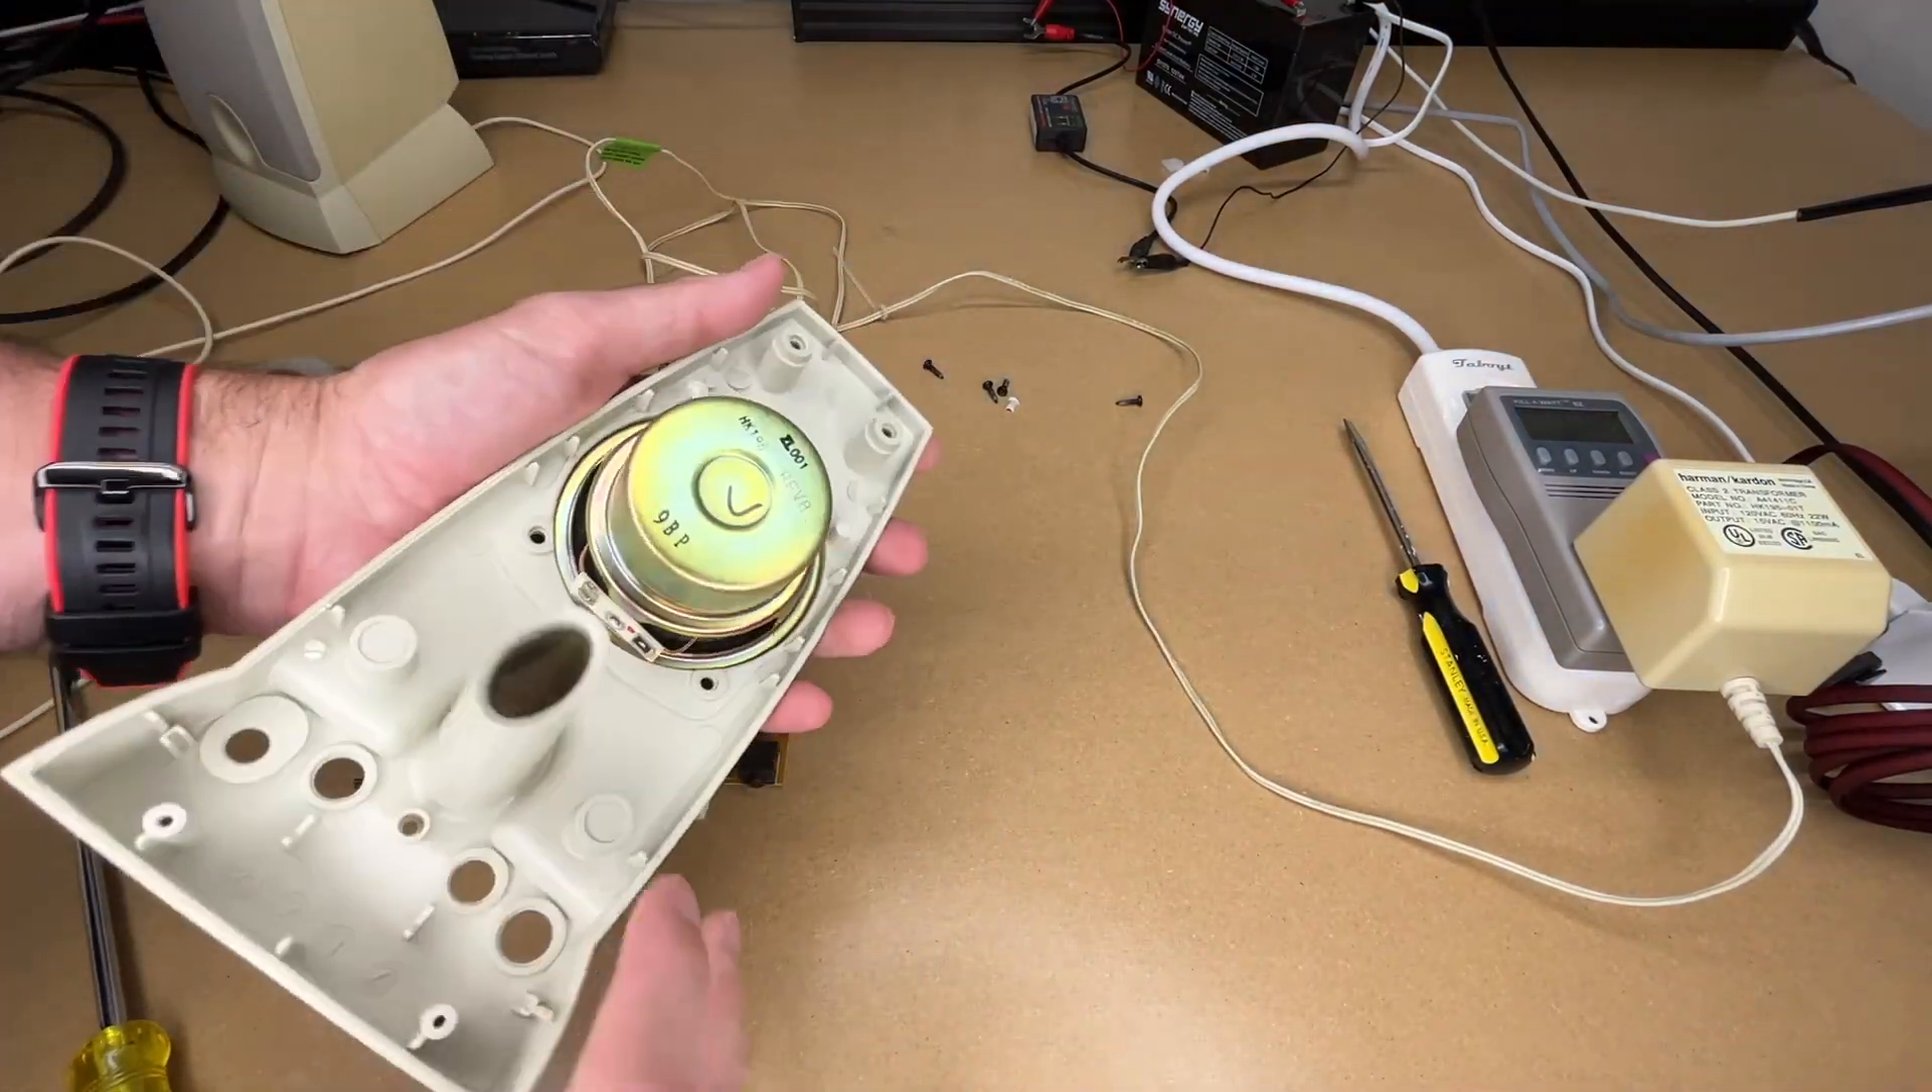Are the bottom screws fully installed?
No.